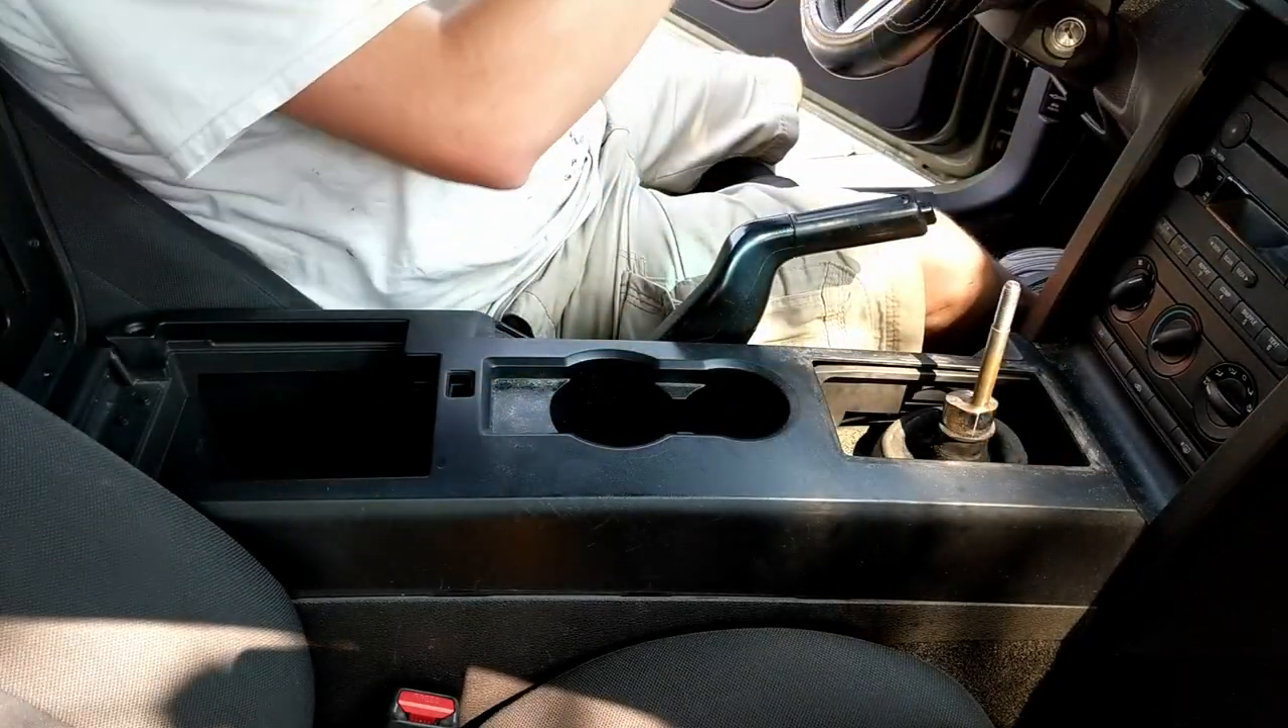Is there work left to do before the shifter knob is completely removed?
No.